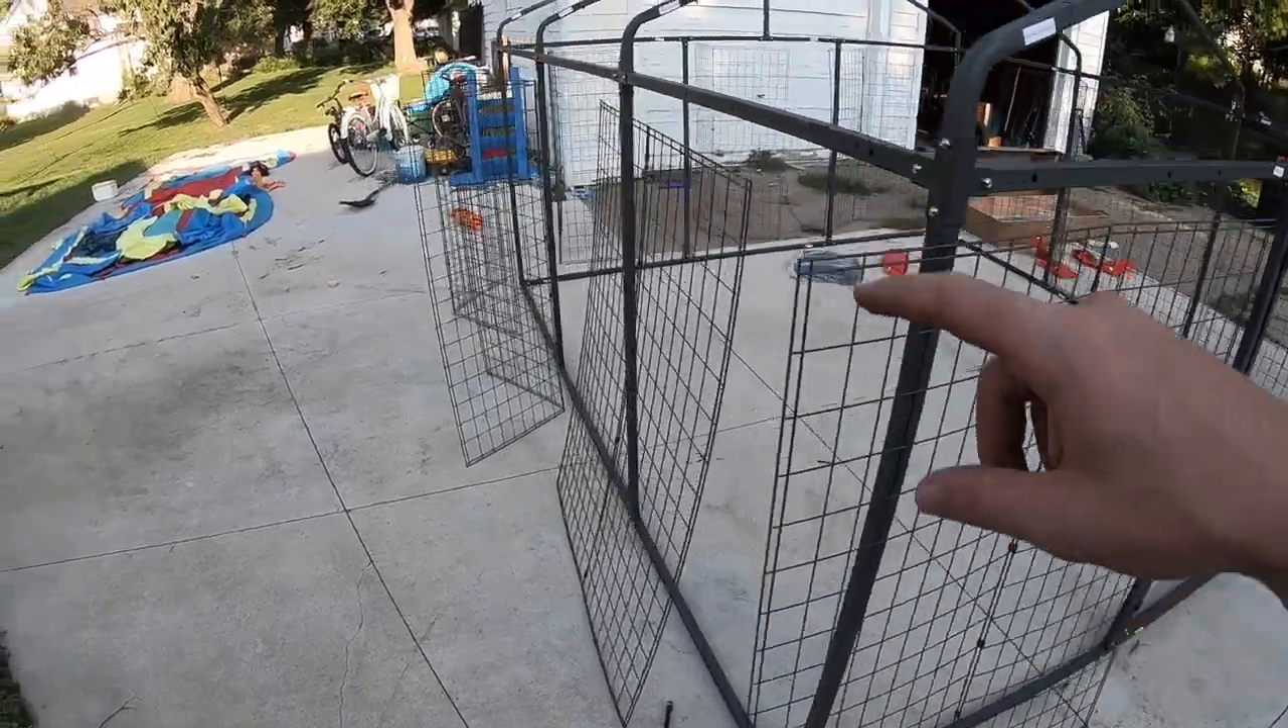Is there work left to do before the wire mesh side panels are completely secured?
Yes.